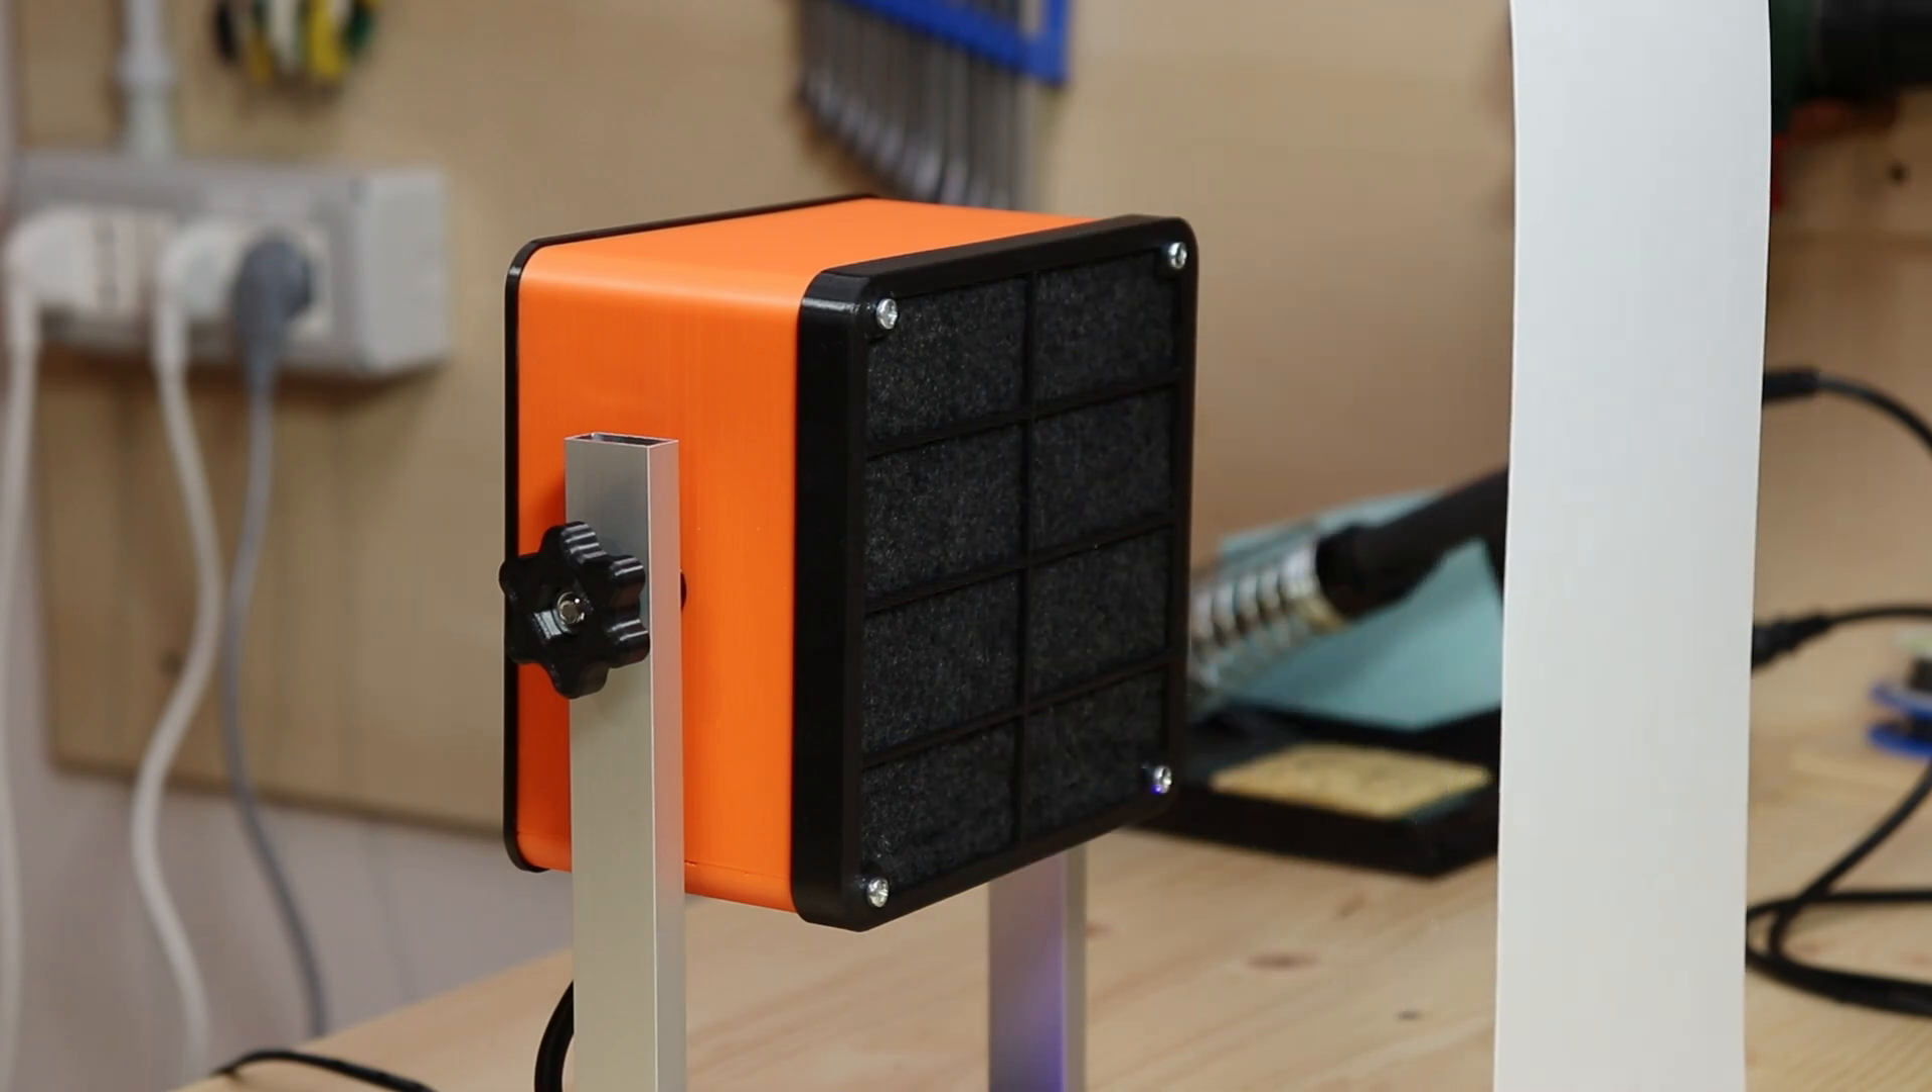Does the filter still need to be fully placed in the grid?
No.